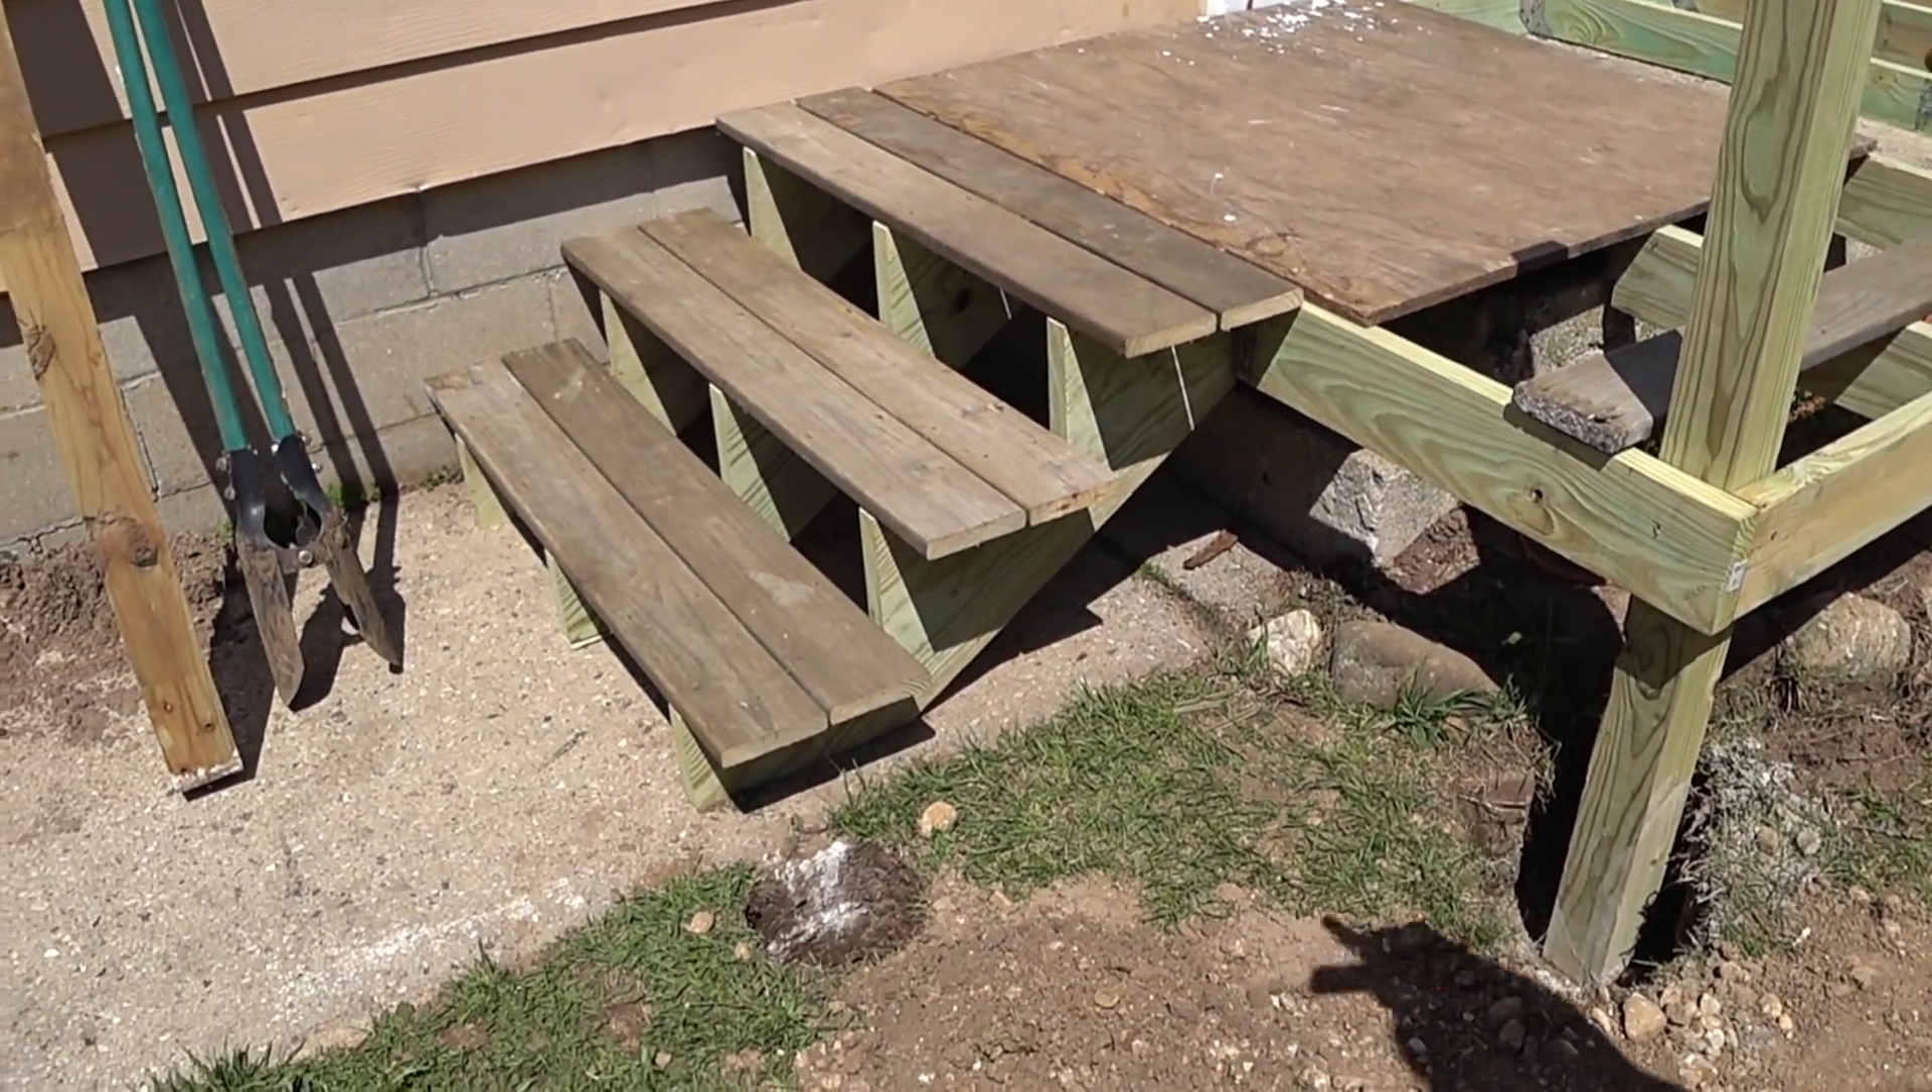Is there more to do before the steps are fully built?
No.